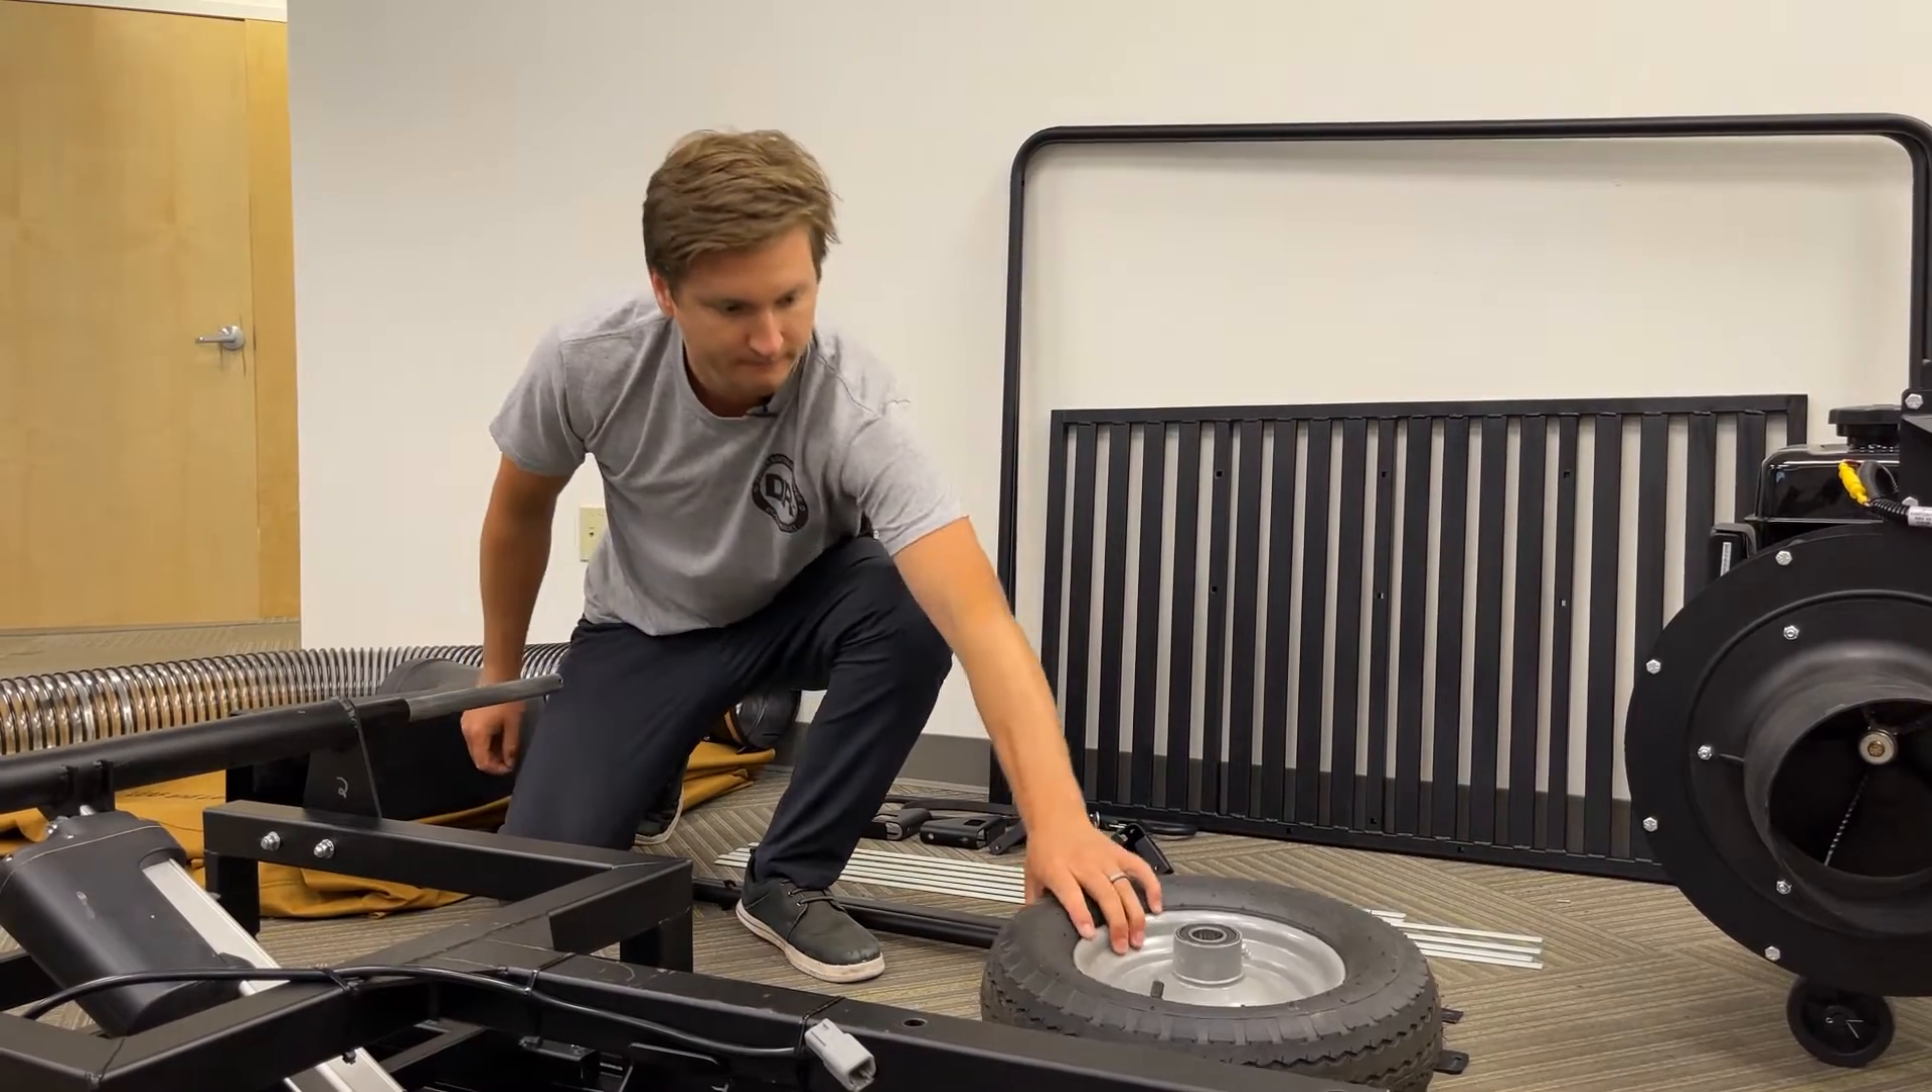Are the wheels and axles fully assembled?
No.